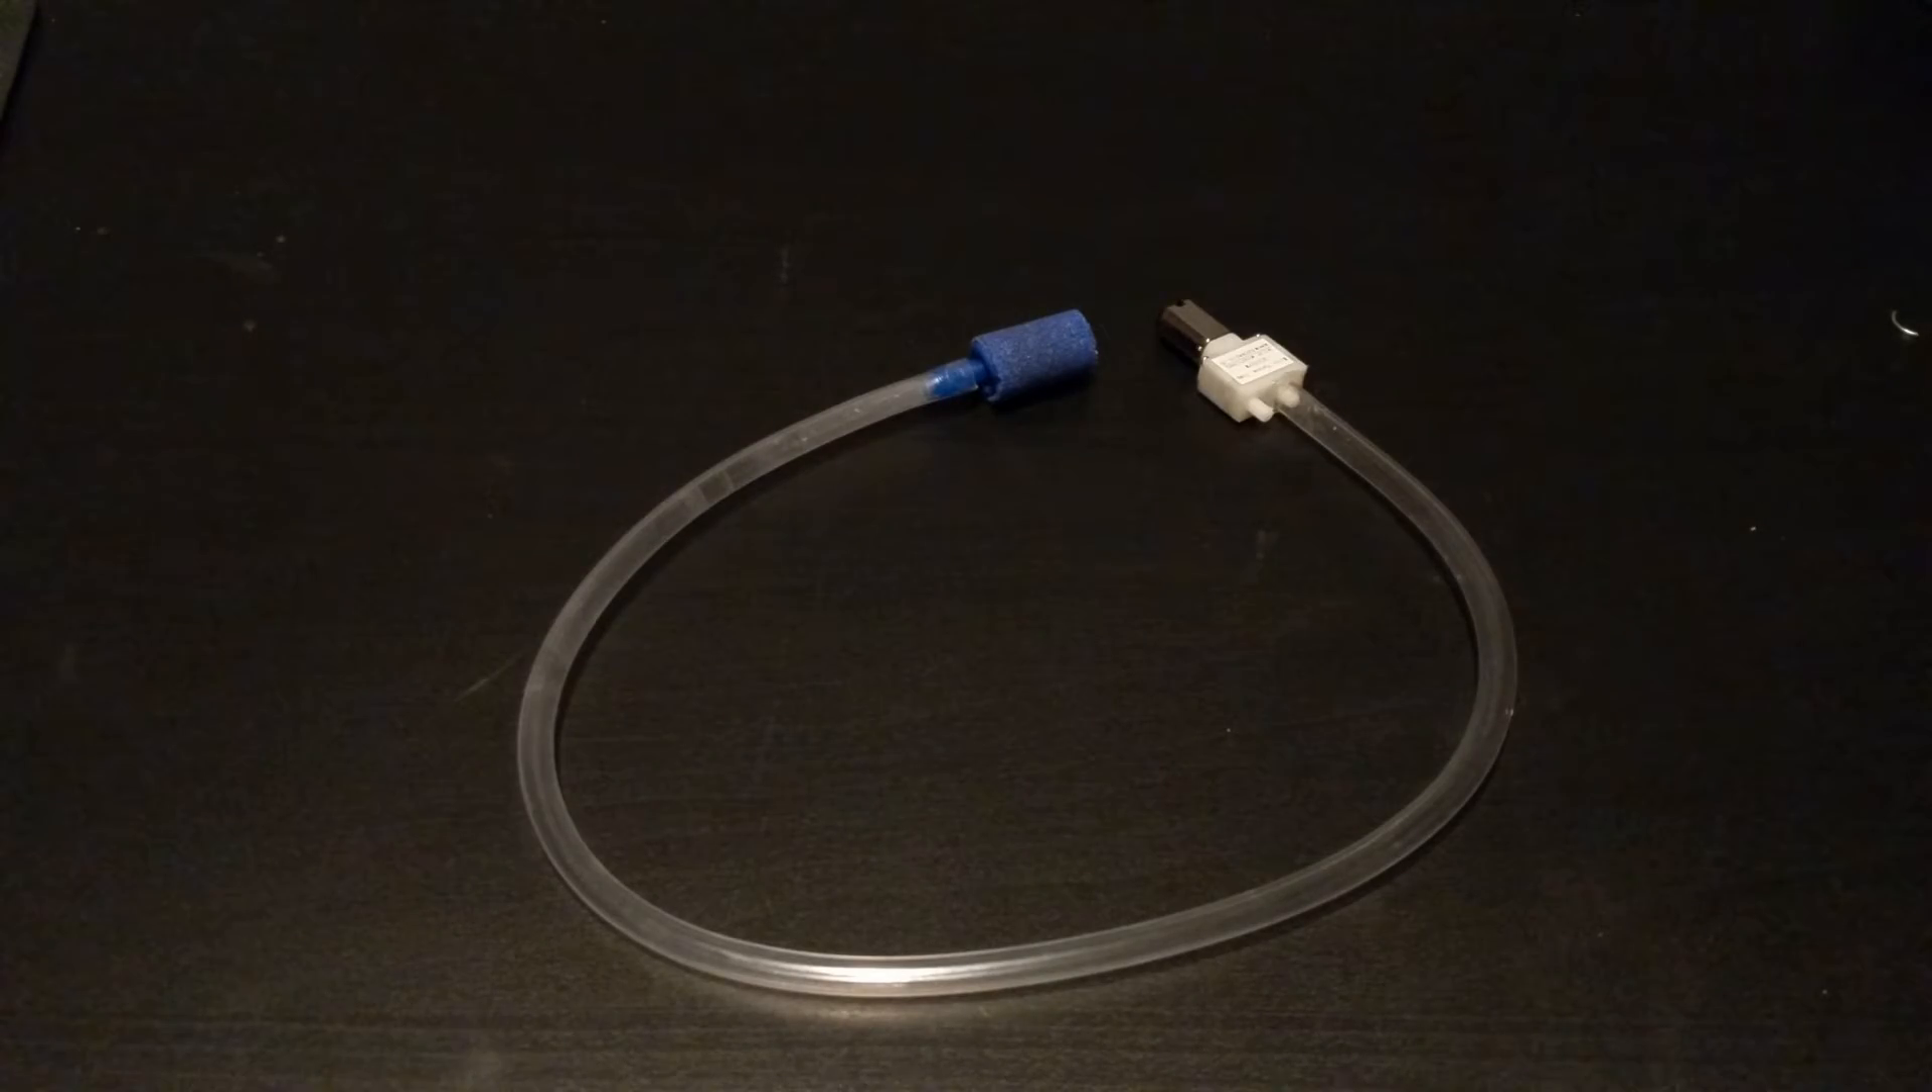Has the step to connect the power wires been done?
No.